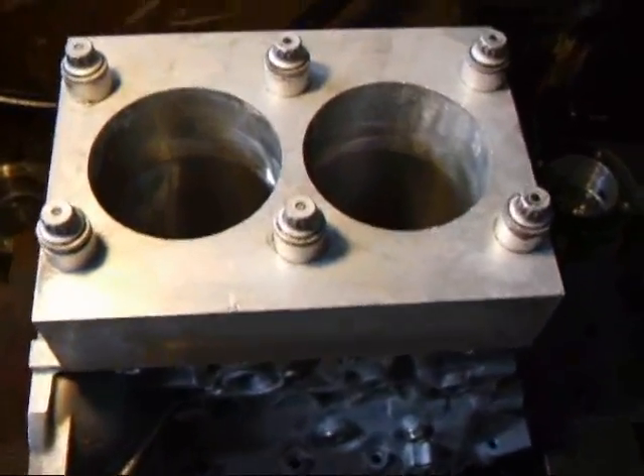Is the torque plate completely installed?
Yes.